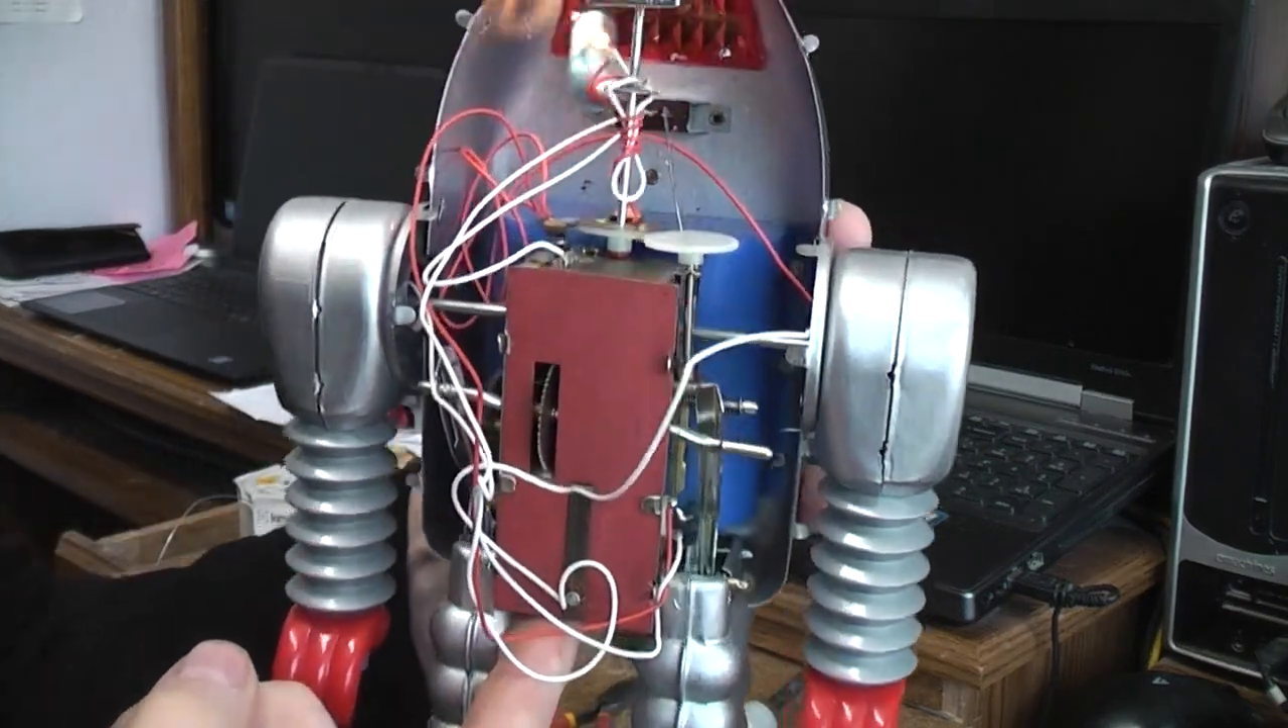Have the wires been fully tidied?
No.